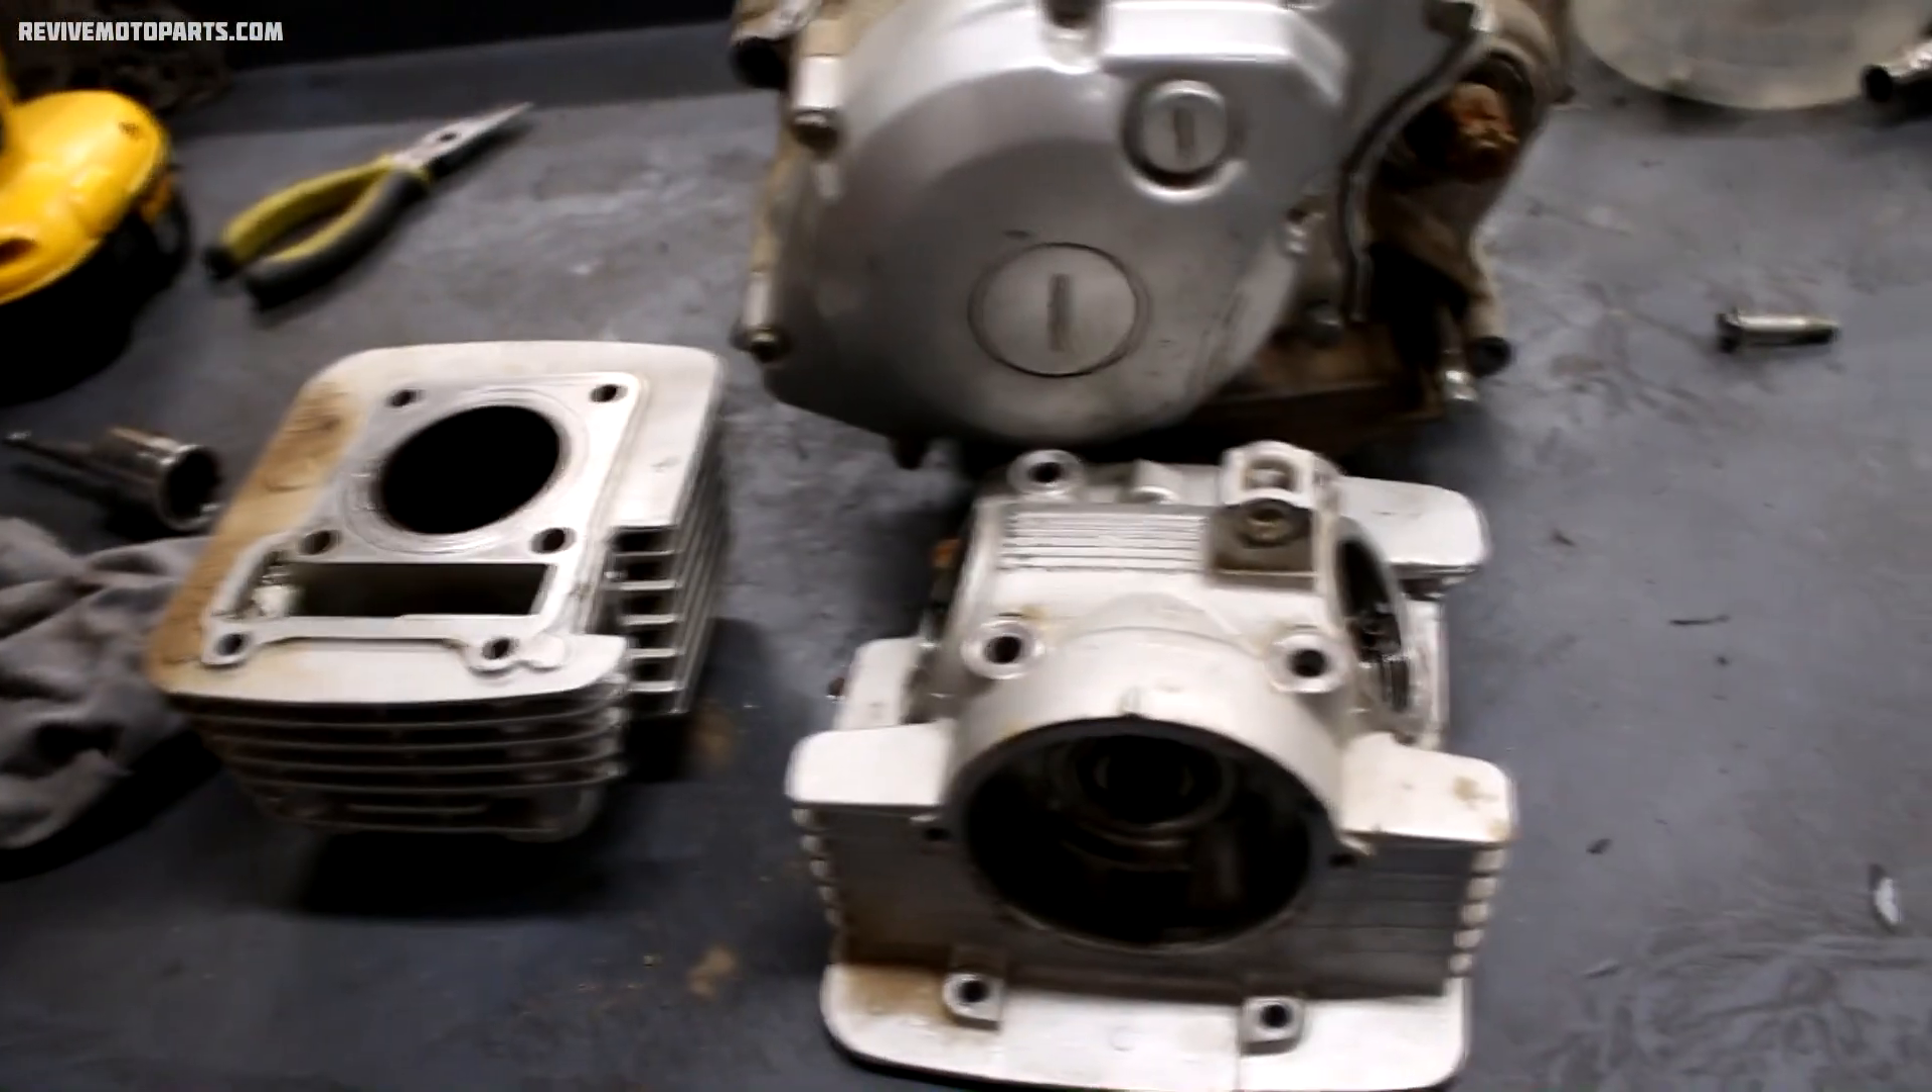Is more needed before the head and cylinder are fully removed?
No.